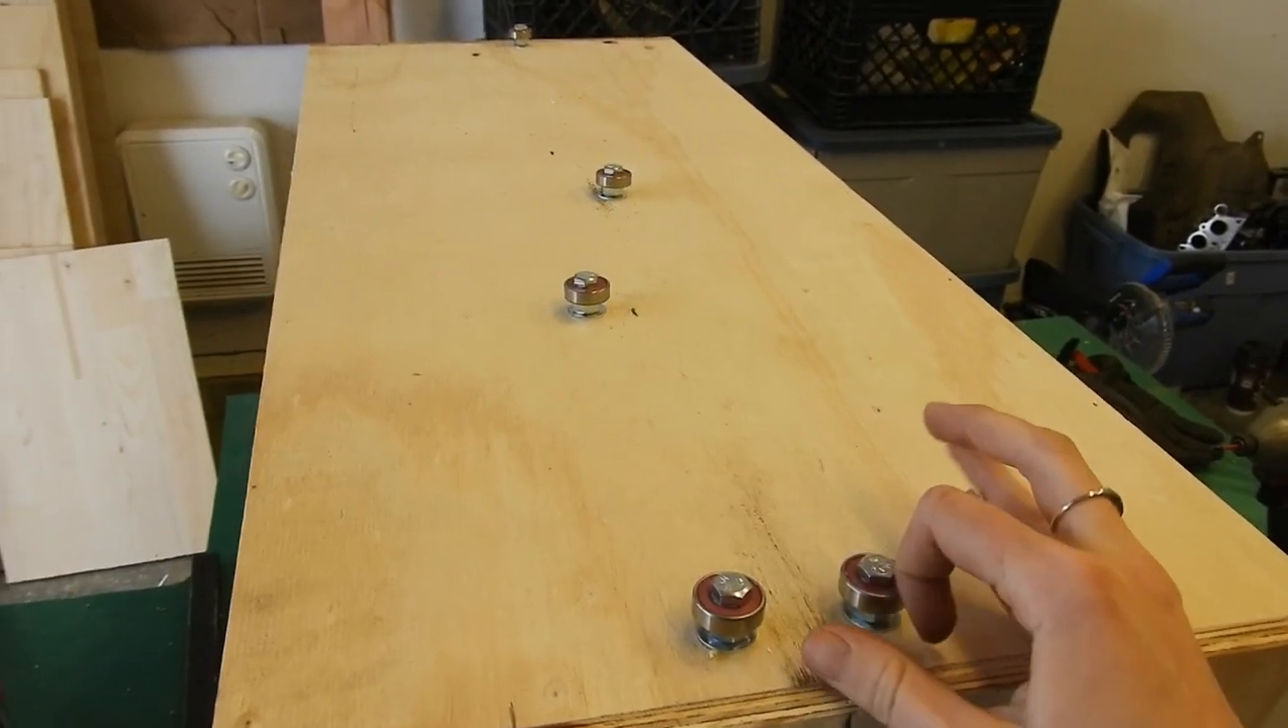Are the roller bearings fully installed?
Yes.